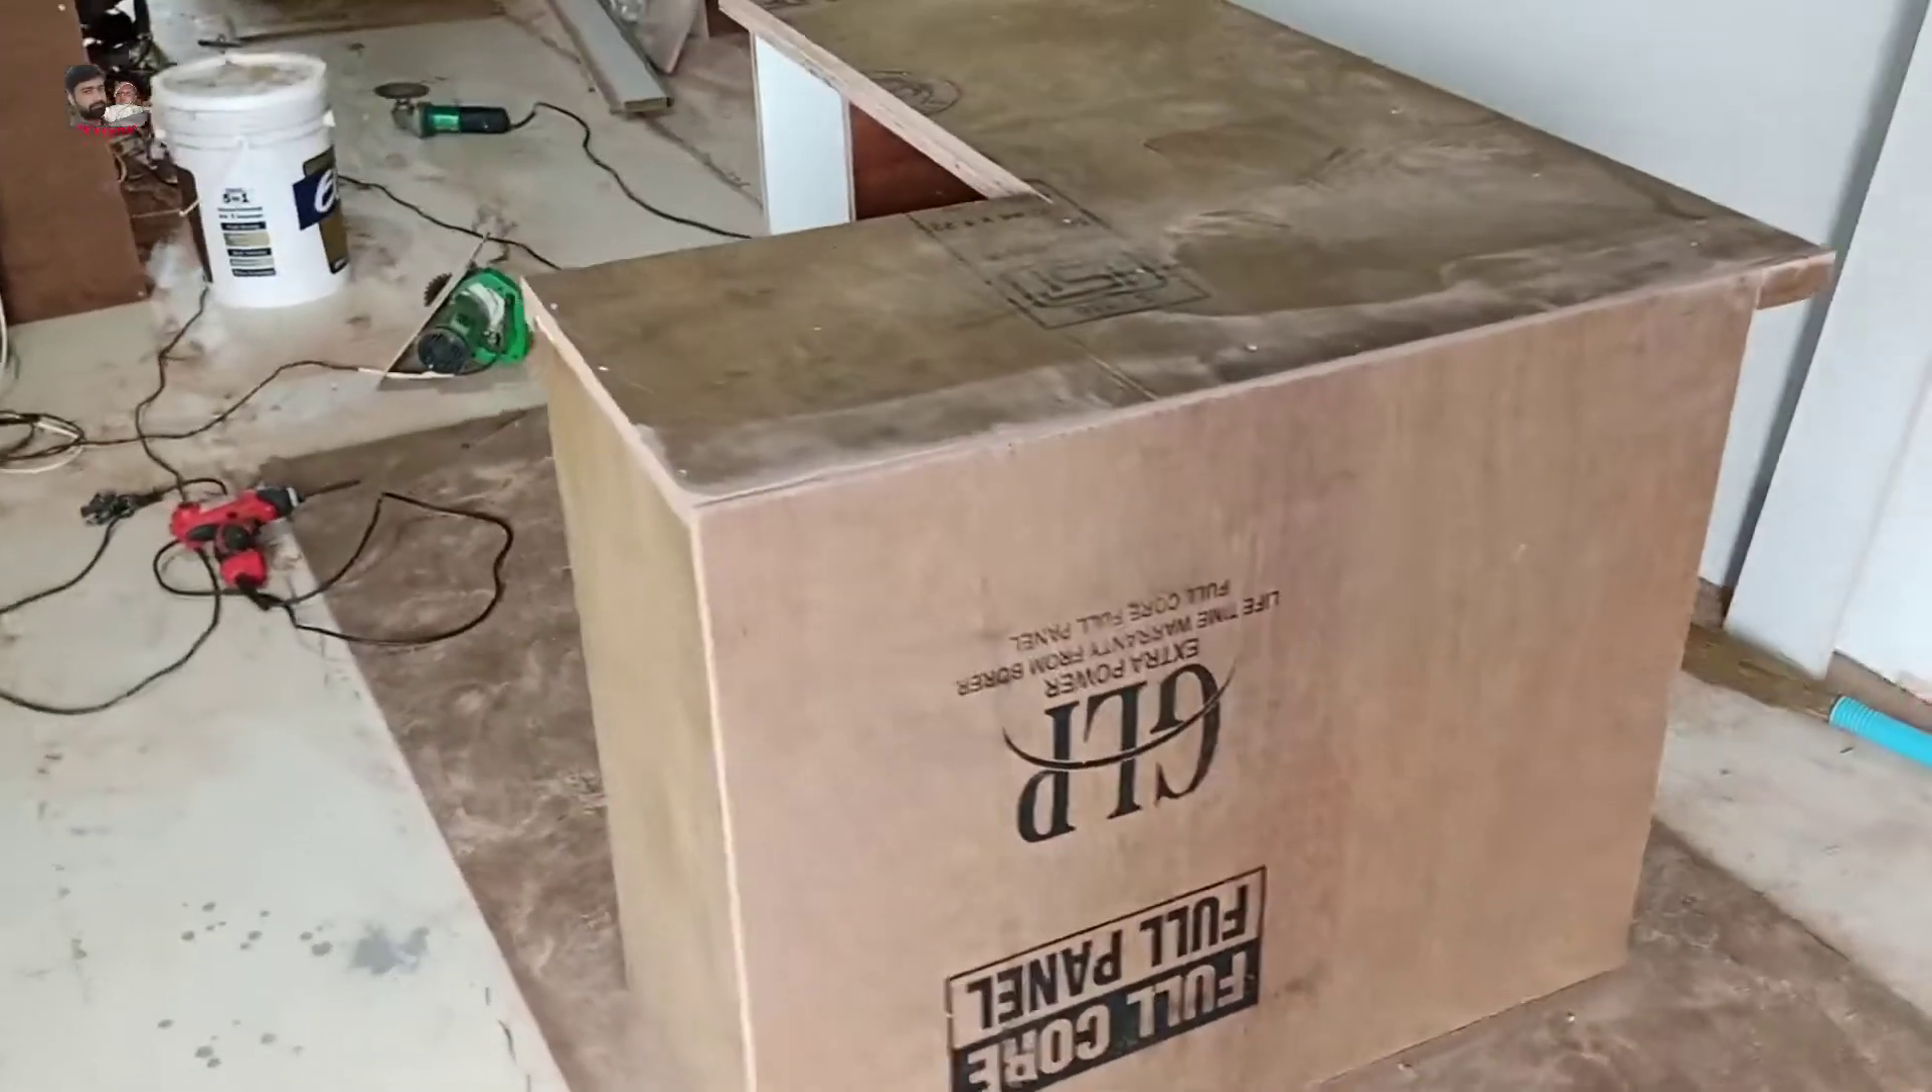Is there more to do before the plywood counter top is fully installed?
No.